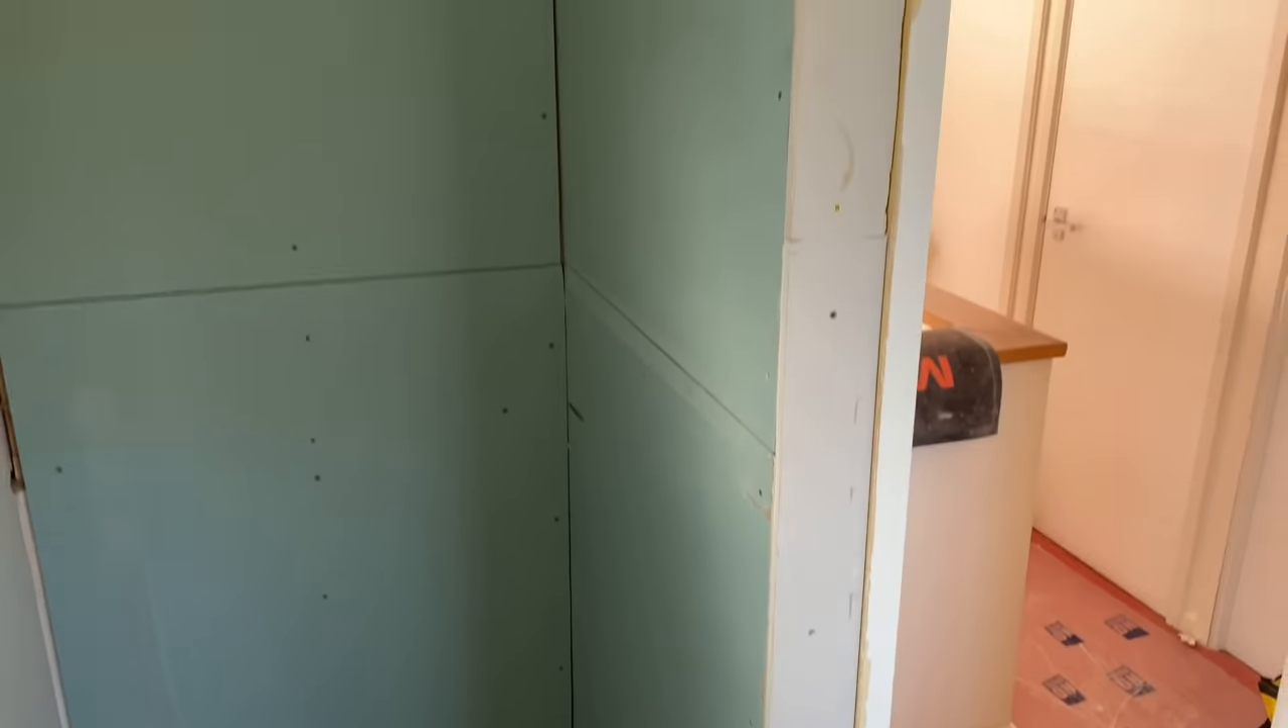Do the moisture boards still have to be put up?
No.